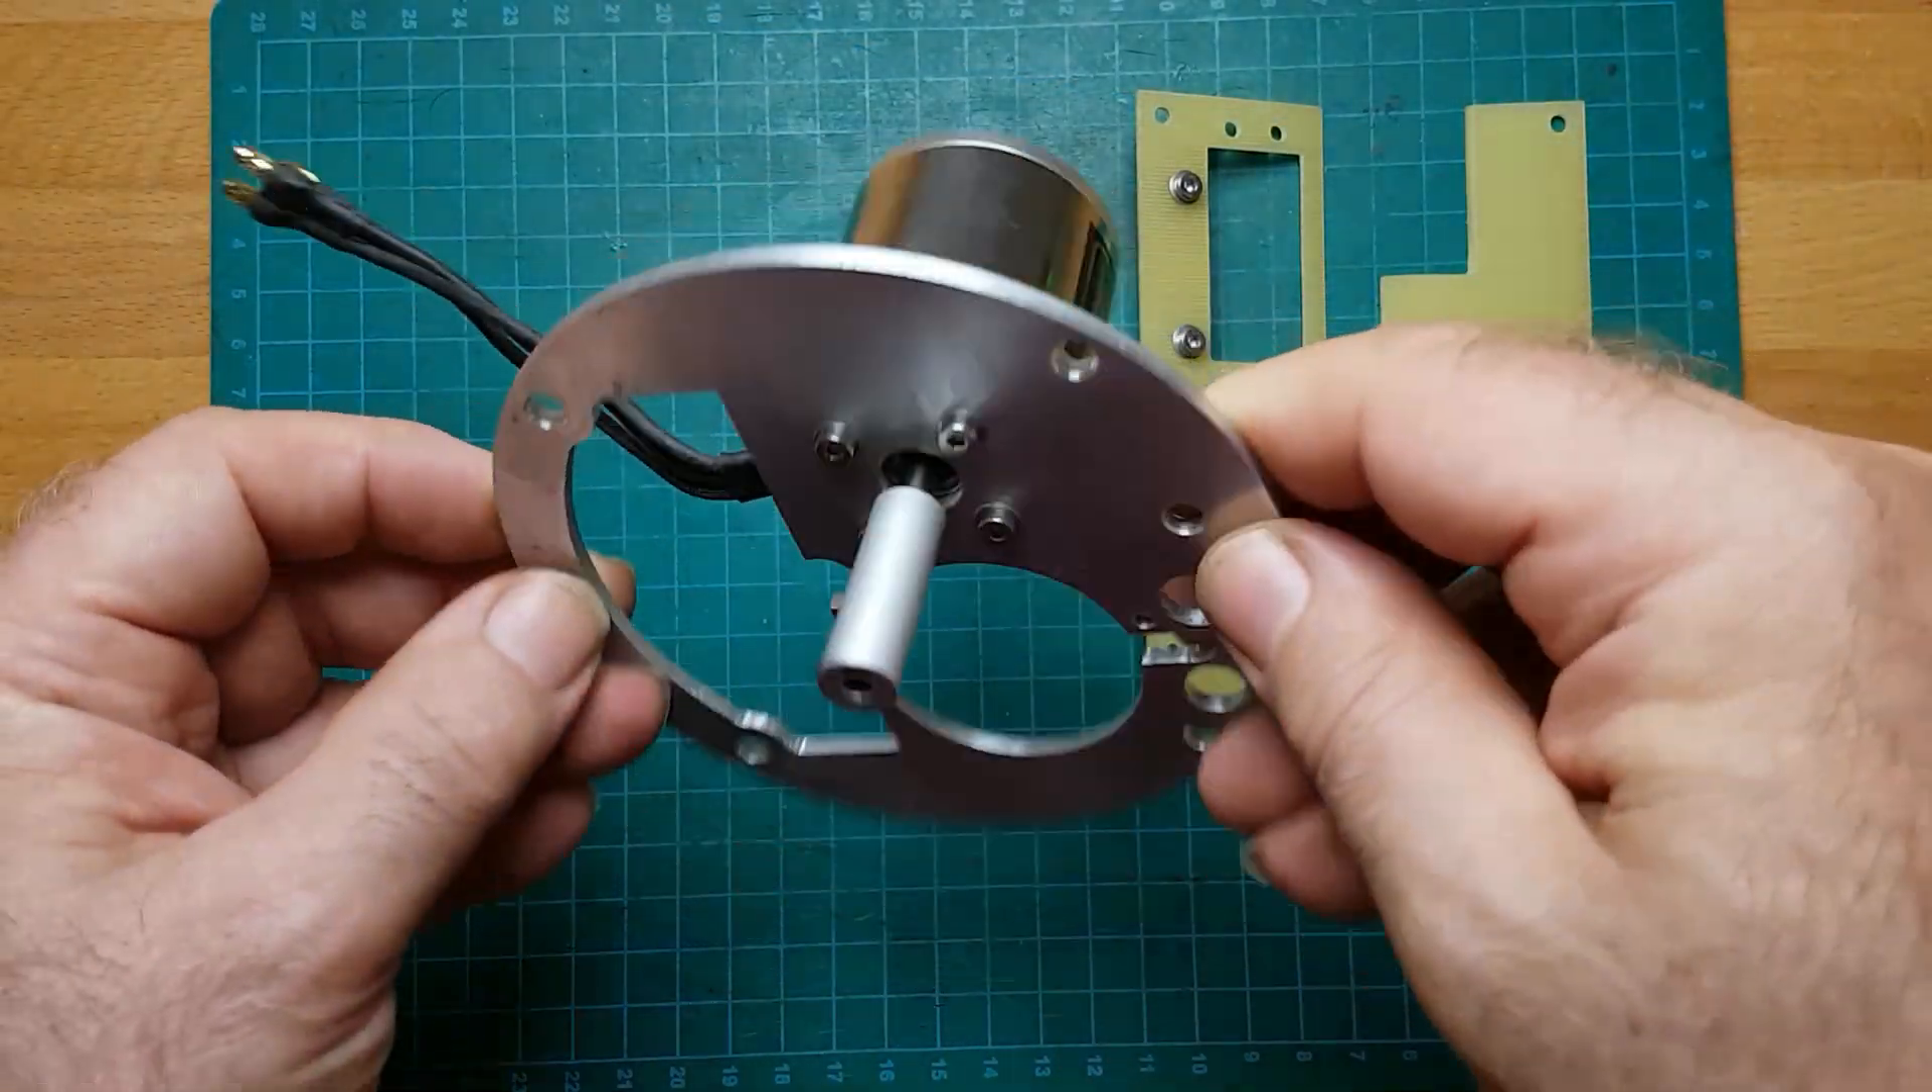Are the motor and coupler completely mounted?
Yes.